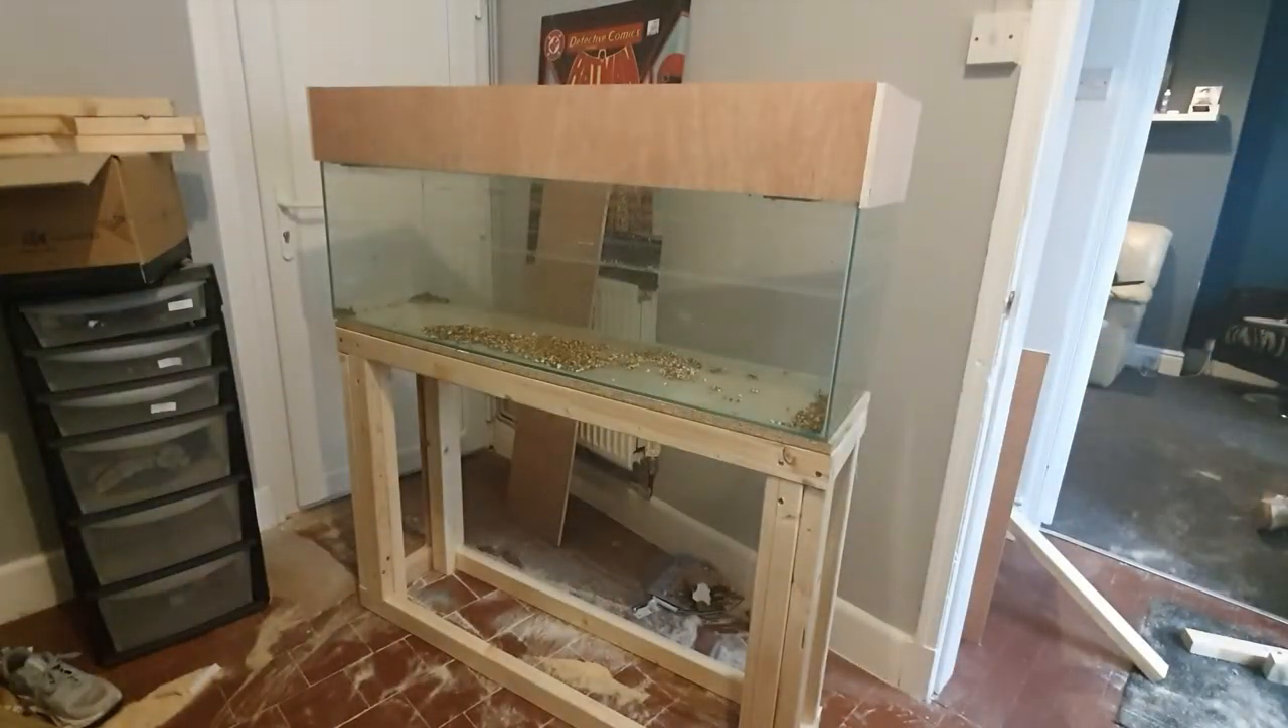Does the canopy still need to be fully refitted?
No.